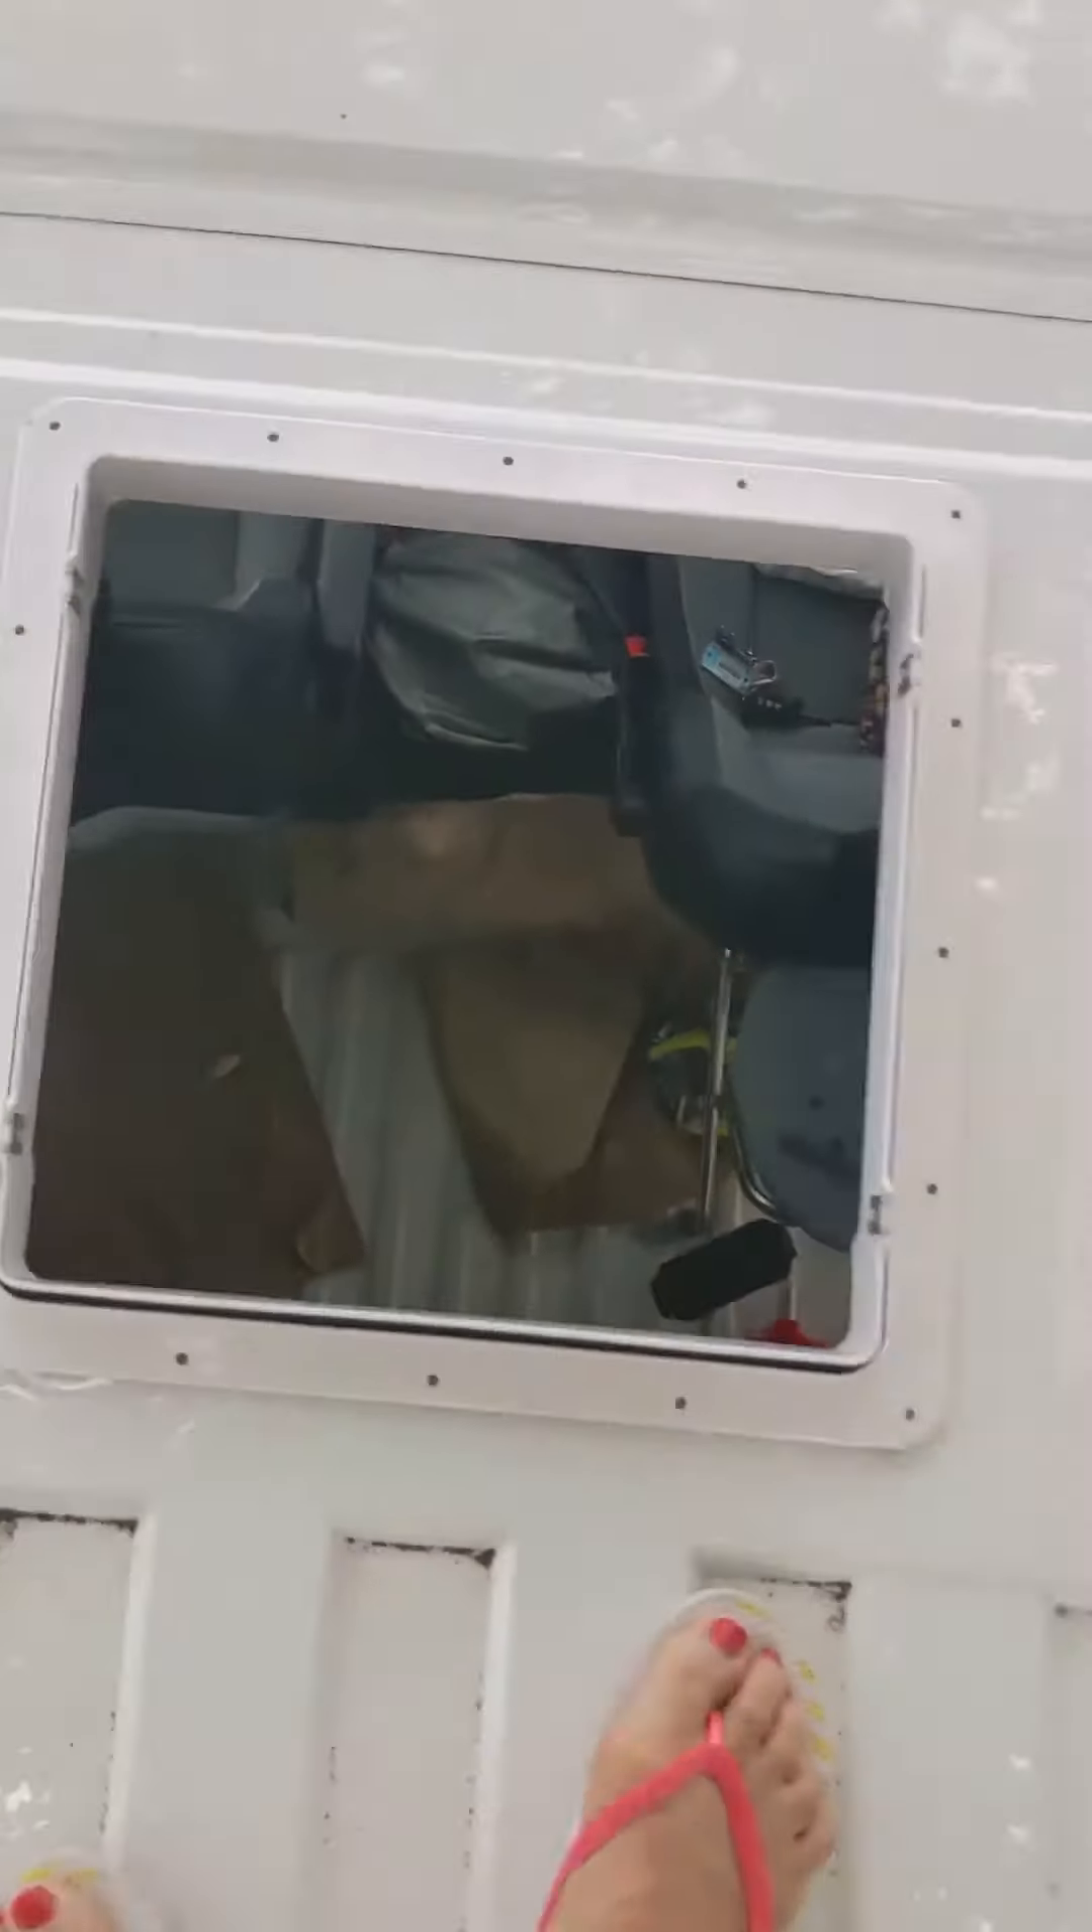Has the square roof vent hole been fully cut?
Yes.